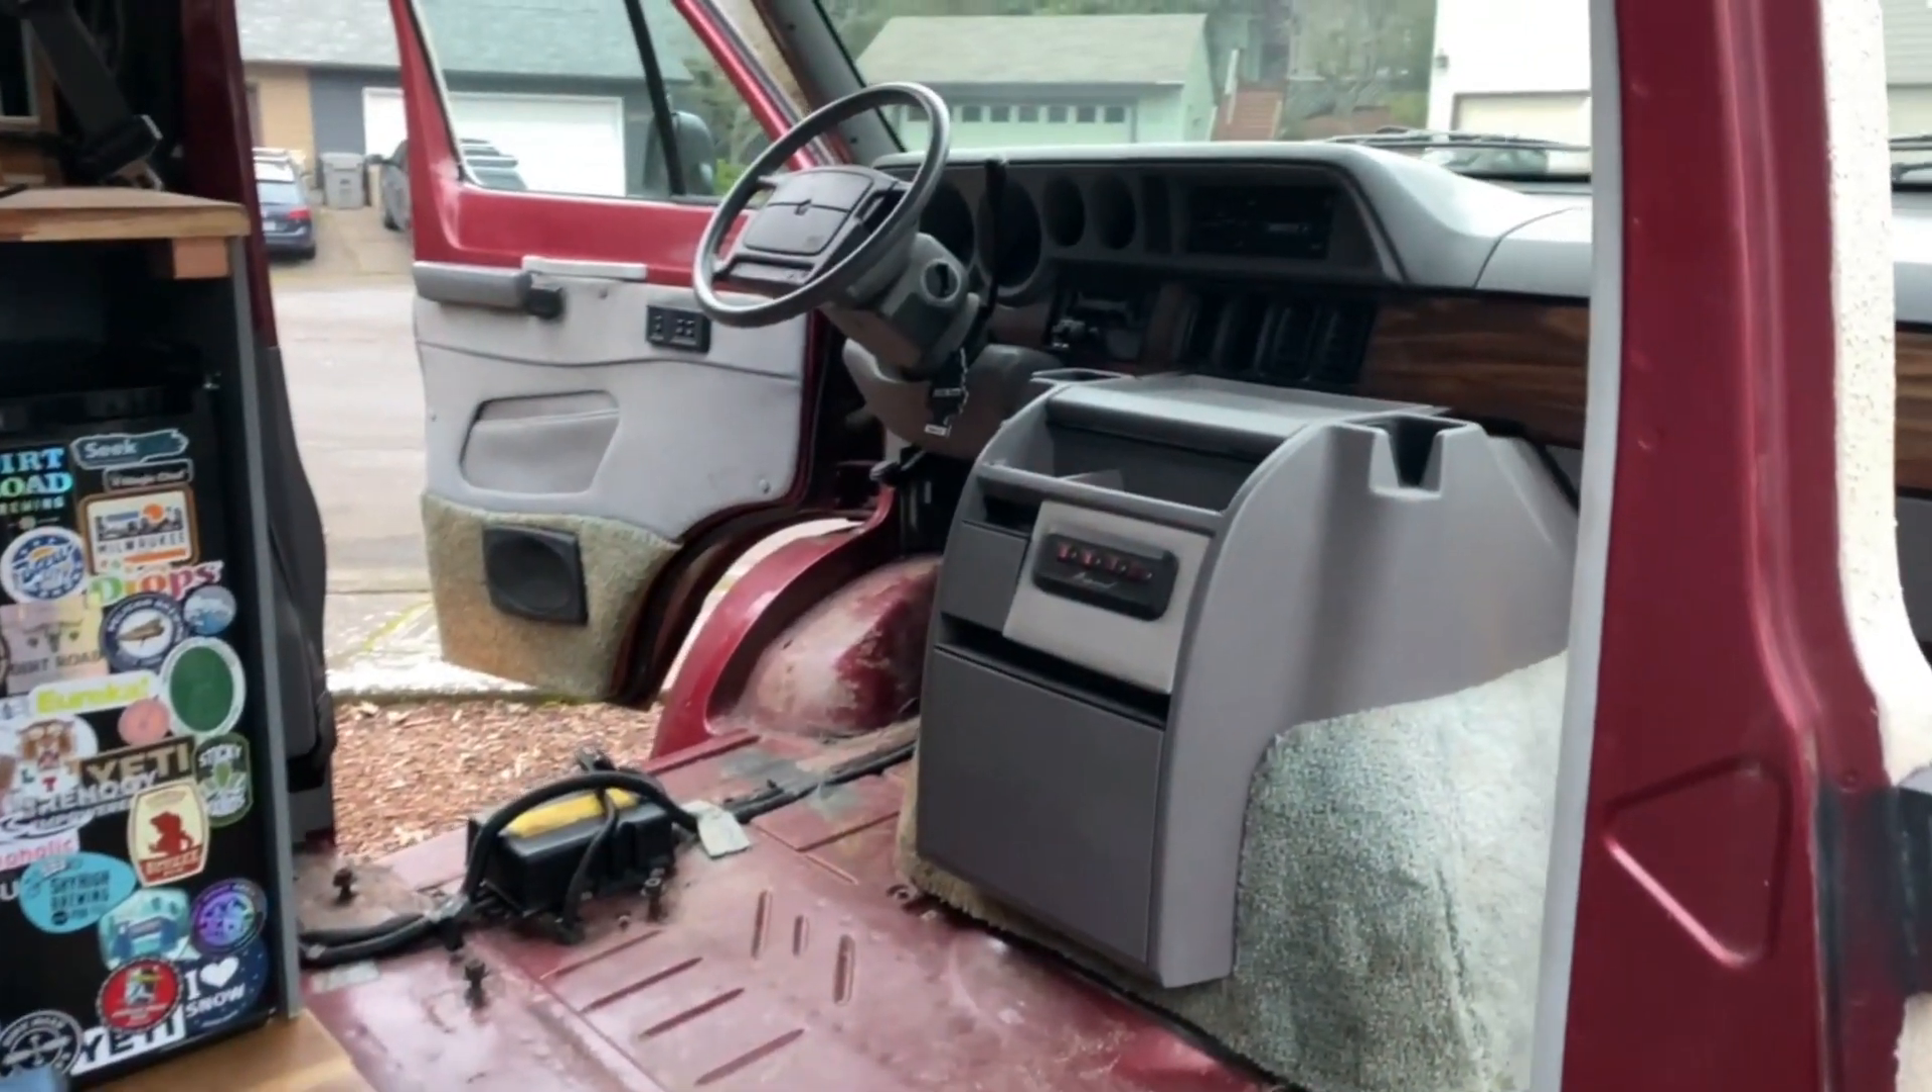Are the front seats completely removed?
Yes.